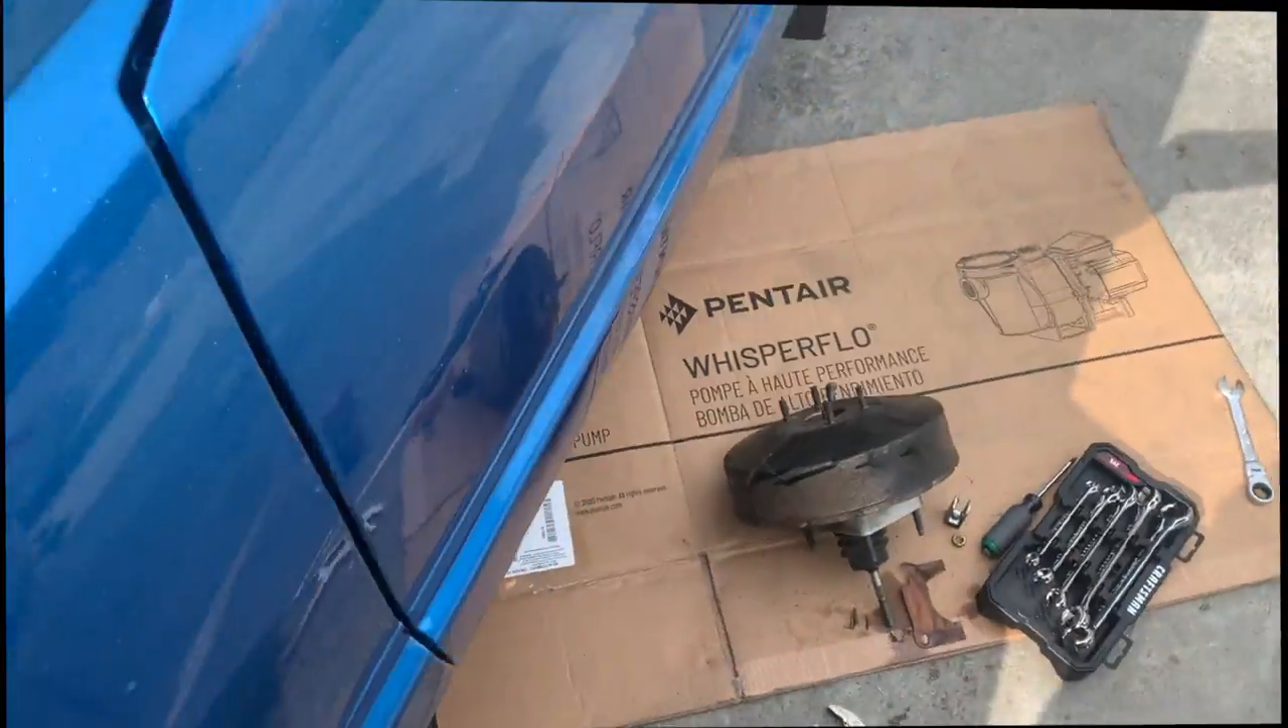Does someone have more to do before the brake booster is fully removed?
No.